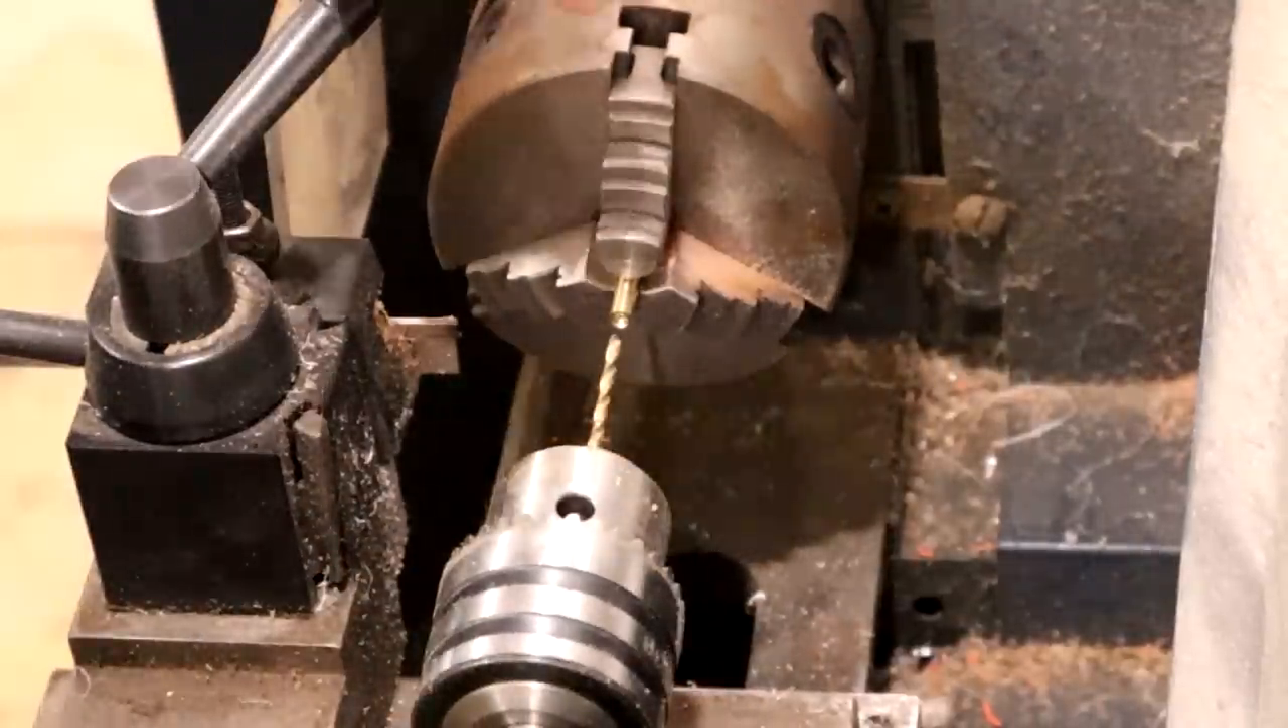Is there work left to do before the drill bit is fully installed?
No.